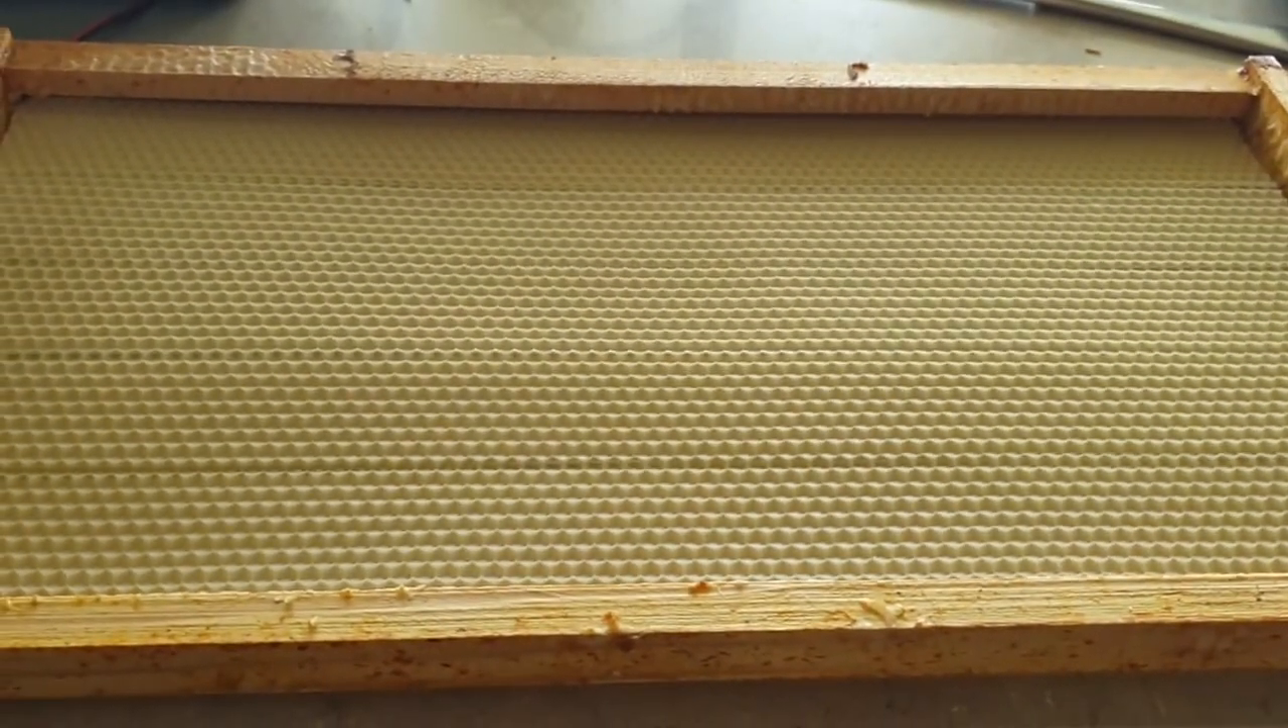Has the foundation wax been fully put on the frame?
Yes.